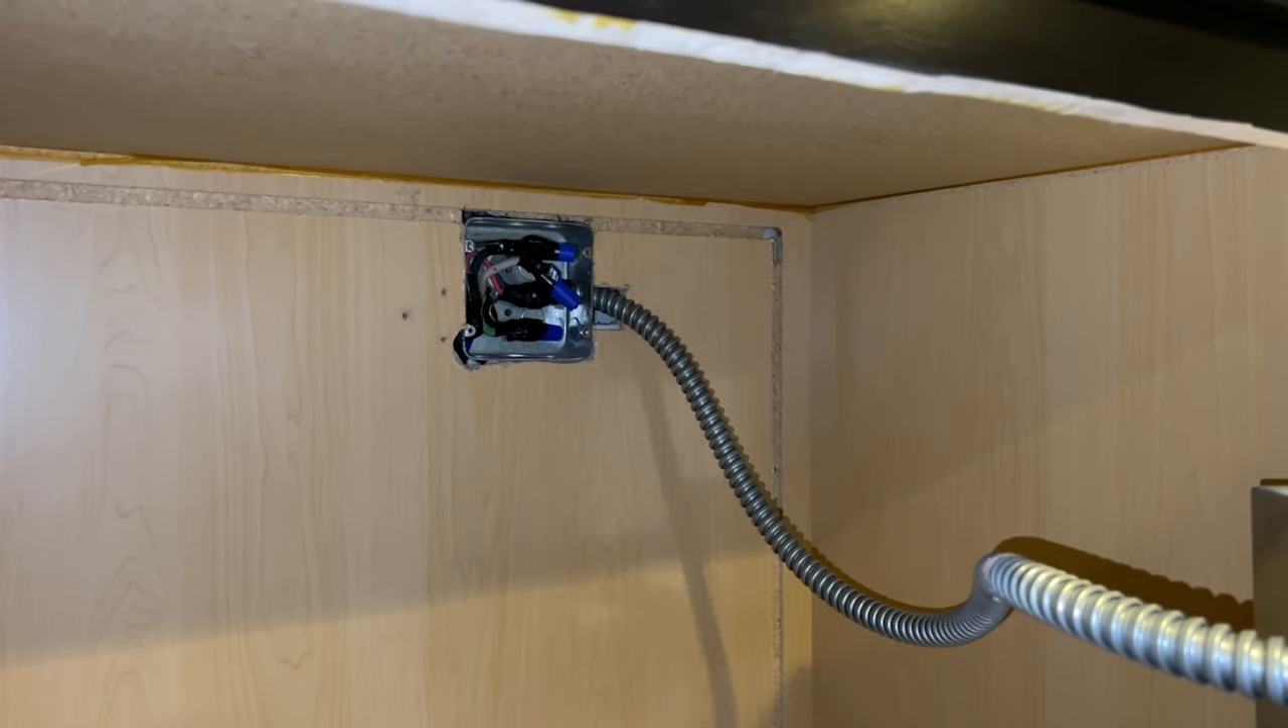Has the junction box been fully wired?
Yes.